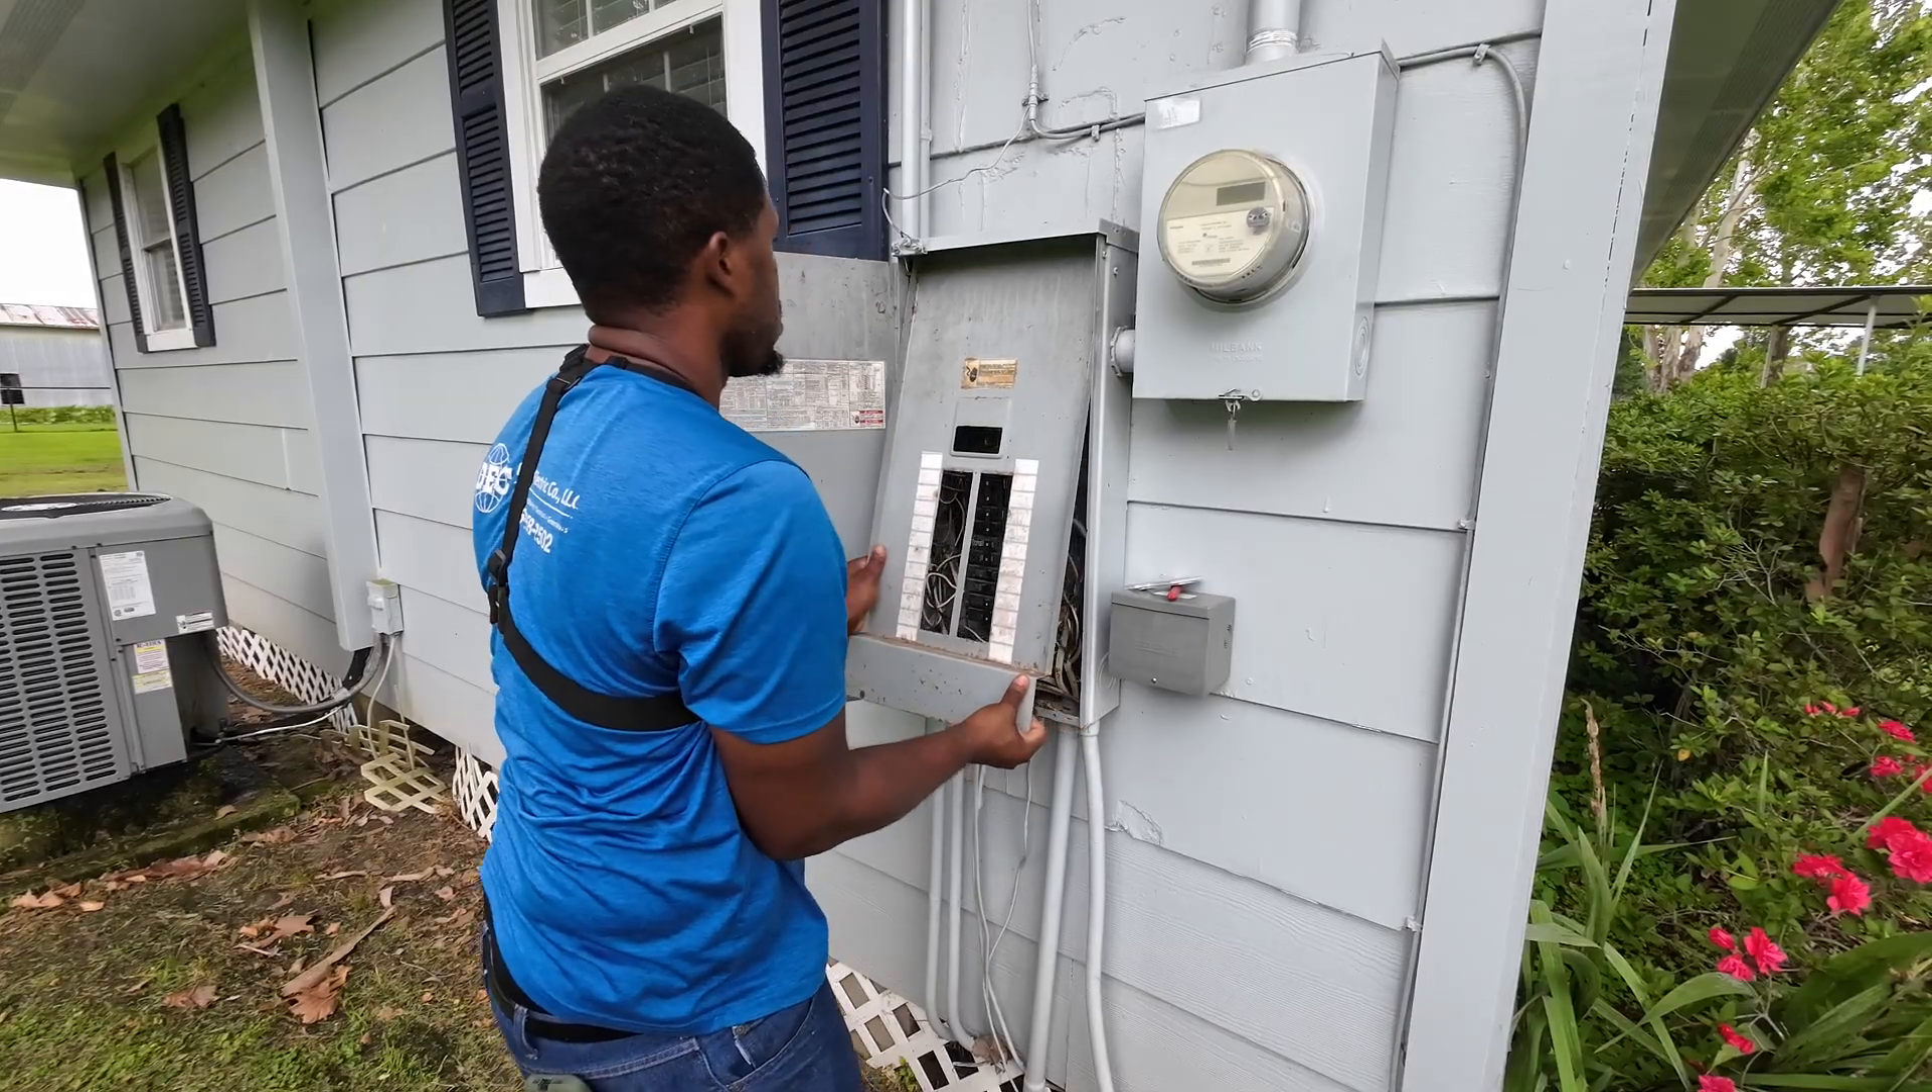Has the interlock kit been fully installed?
No.